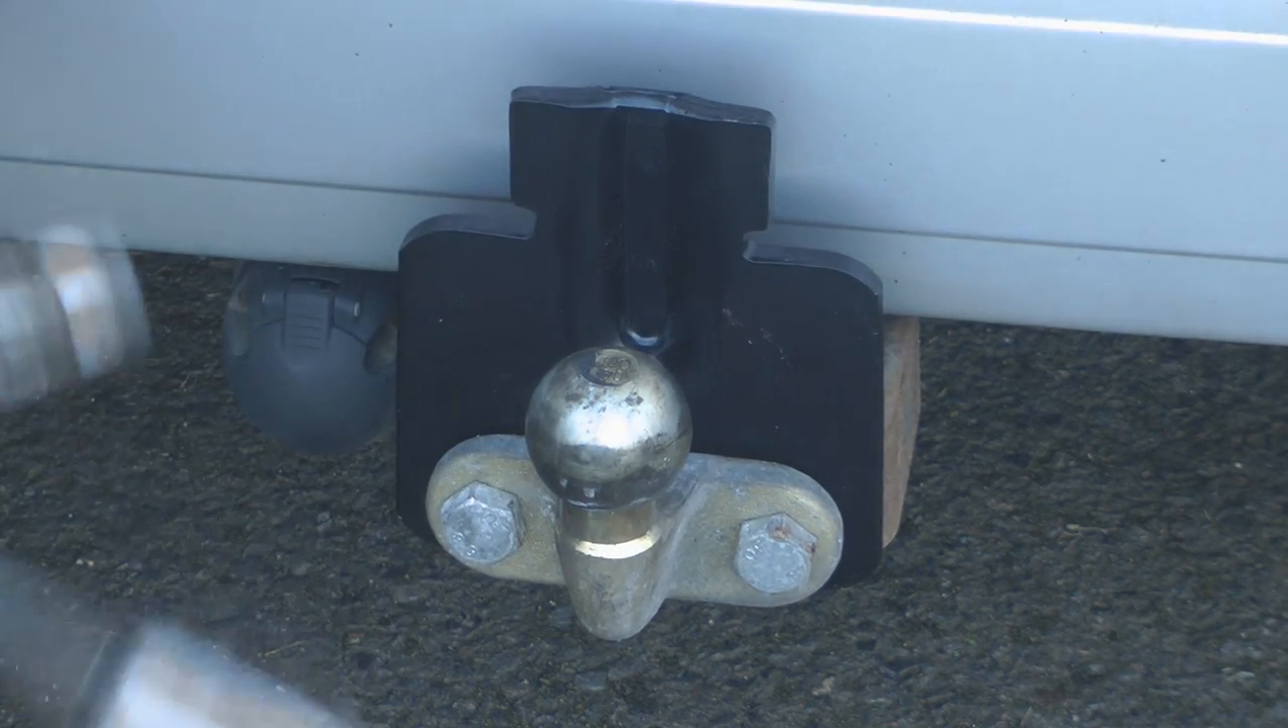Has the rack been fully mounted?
No.